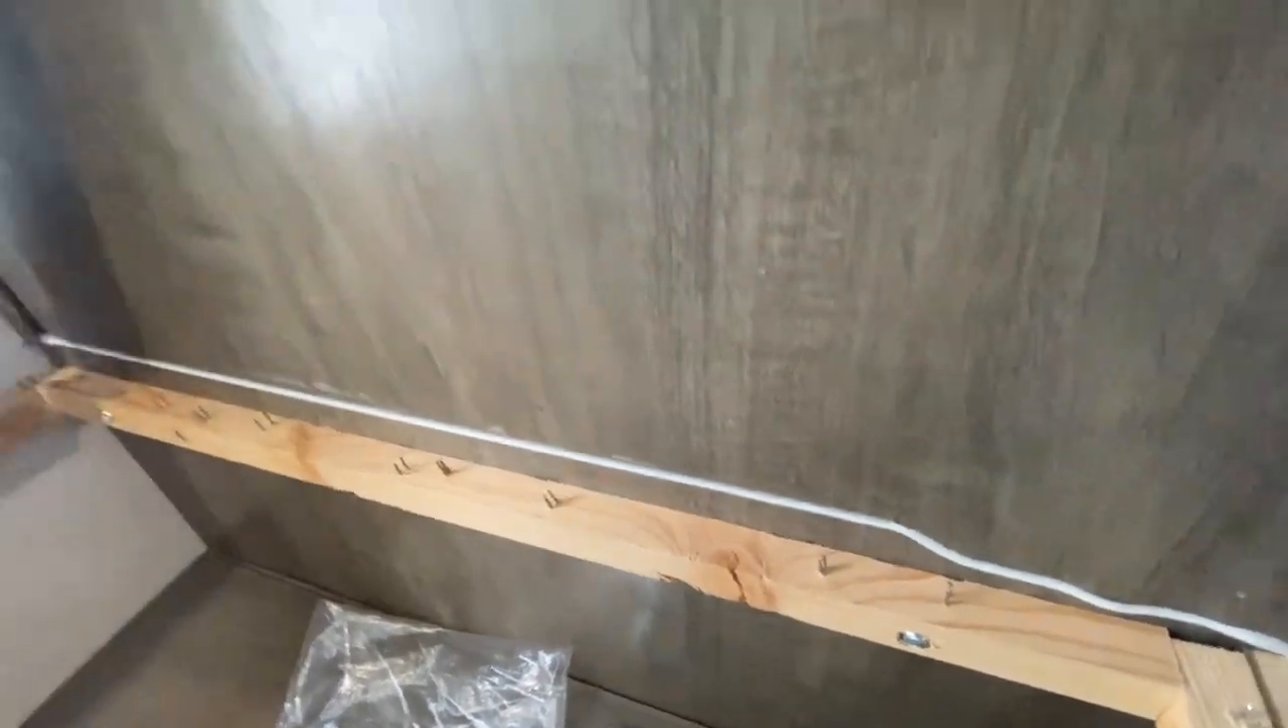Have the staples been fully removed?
No.